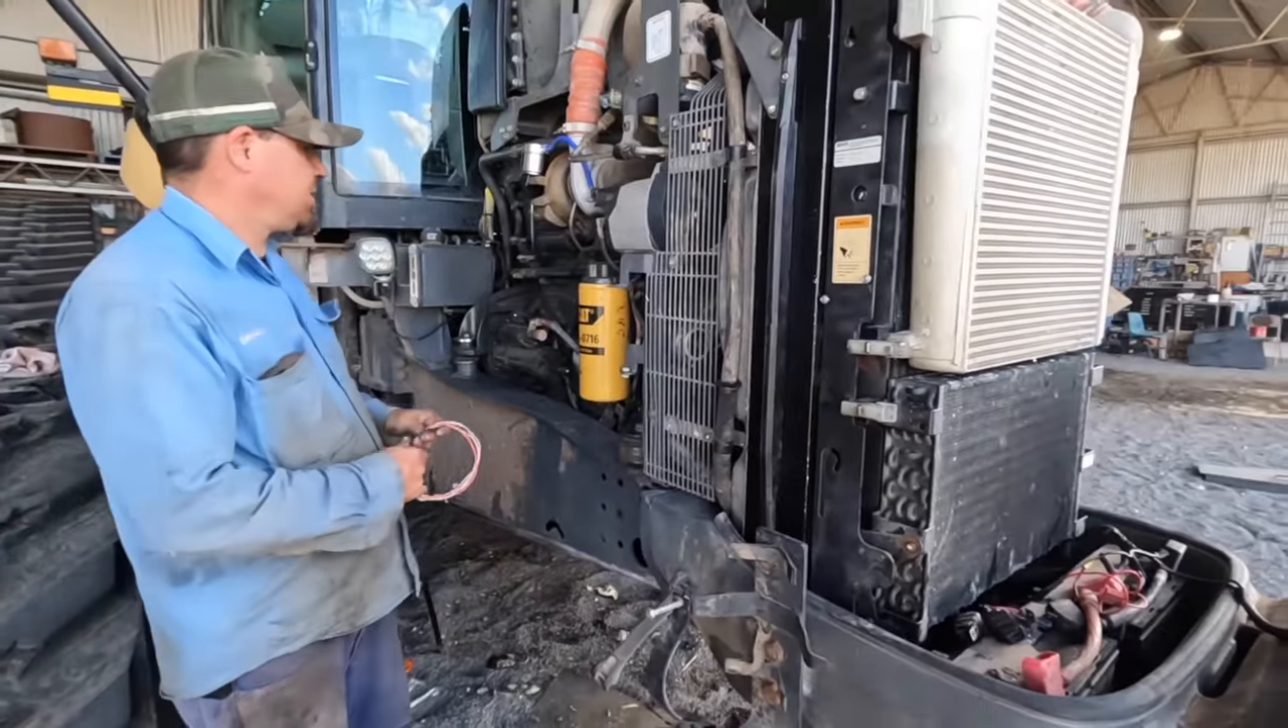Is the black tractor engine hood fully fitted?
No.